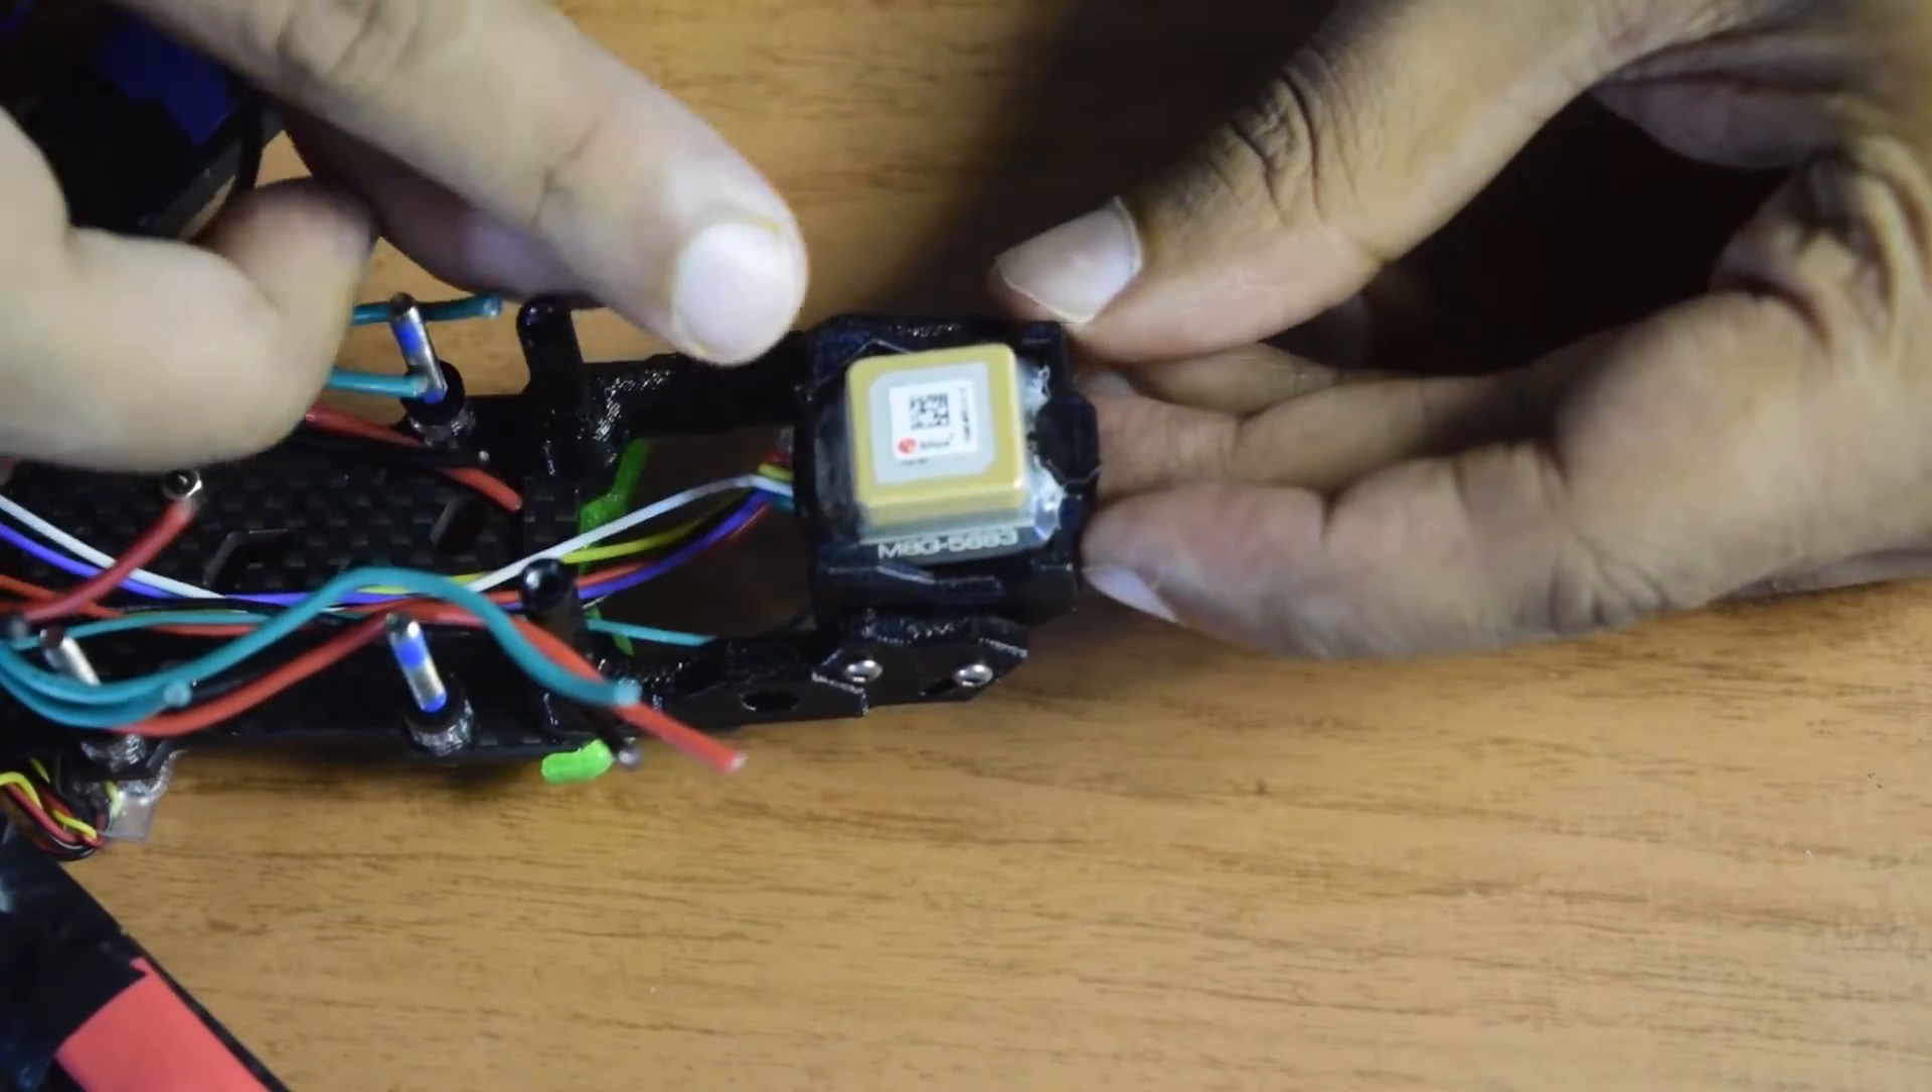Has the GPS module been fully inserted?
Yes.